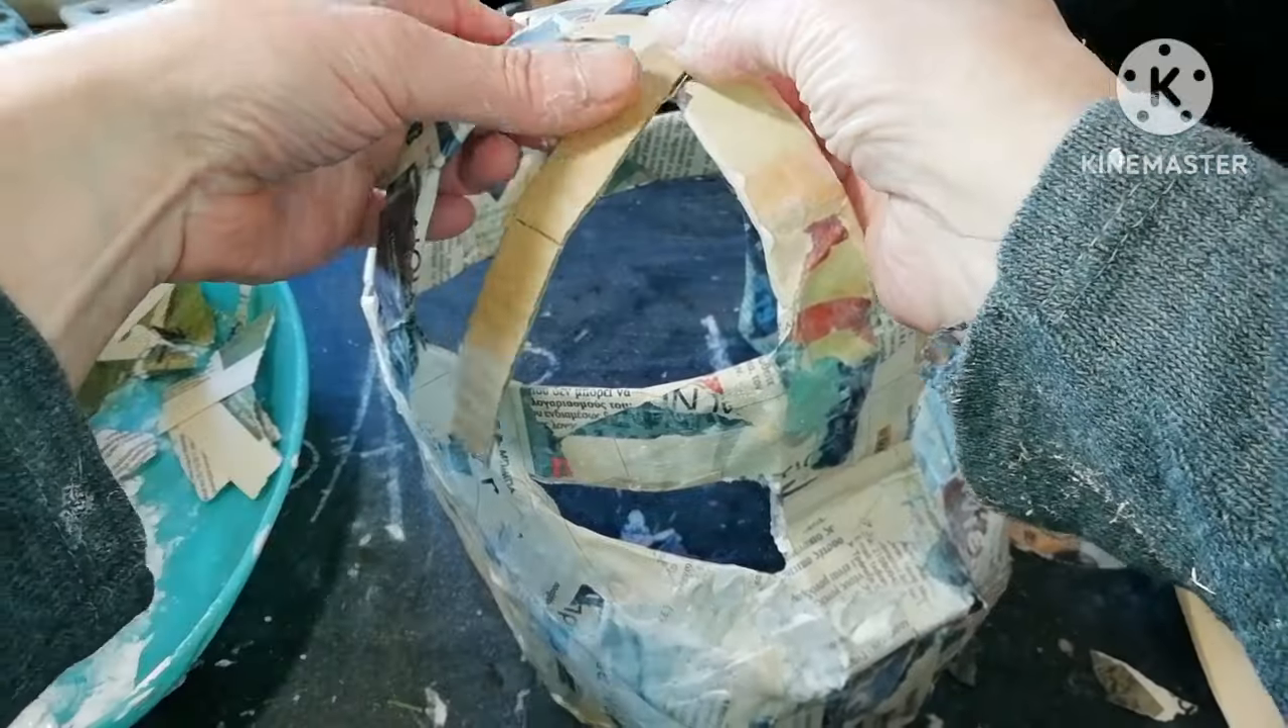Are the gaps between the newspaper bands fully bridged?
No.